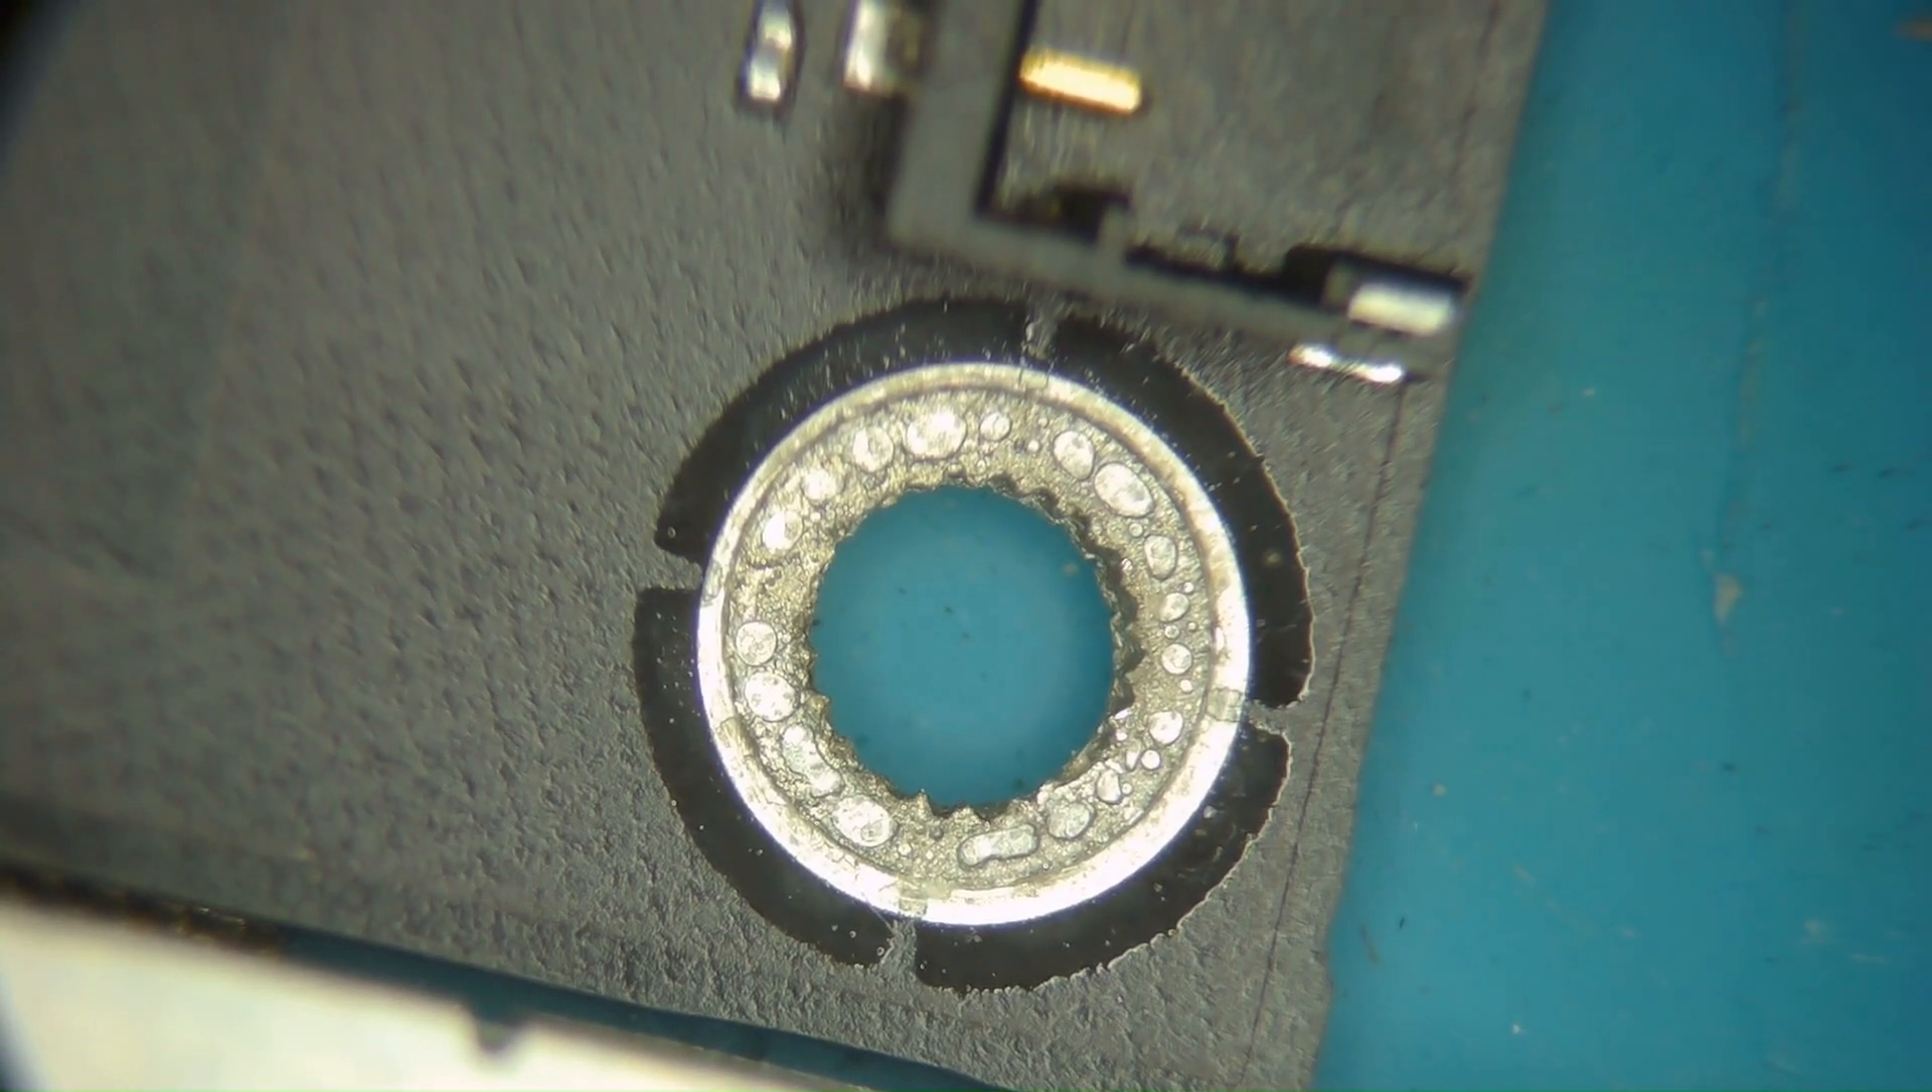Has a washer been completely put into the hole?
No.